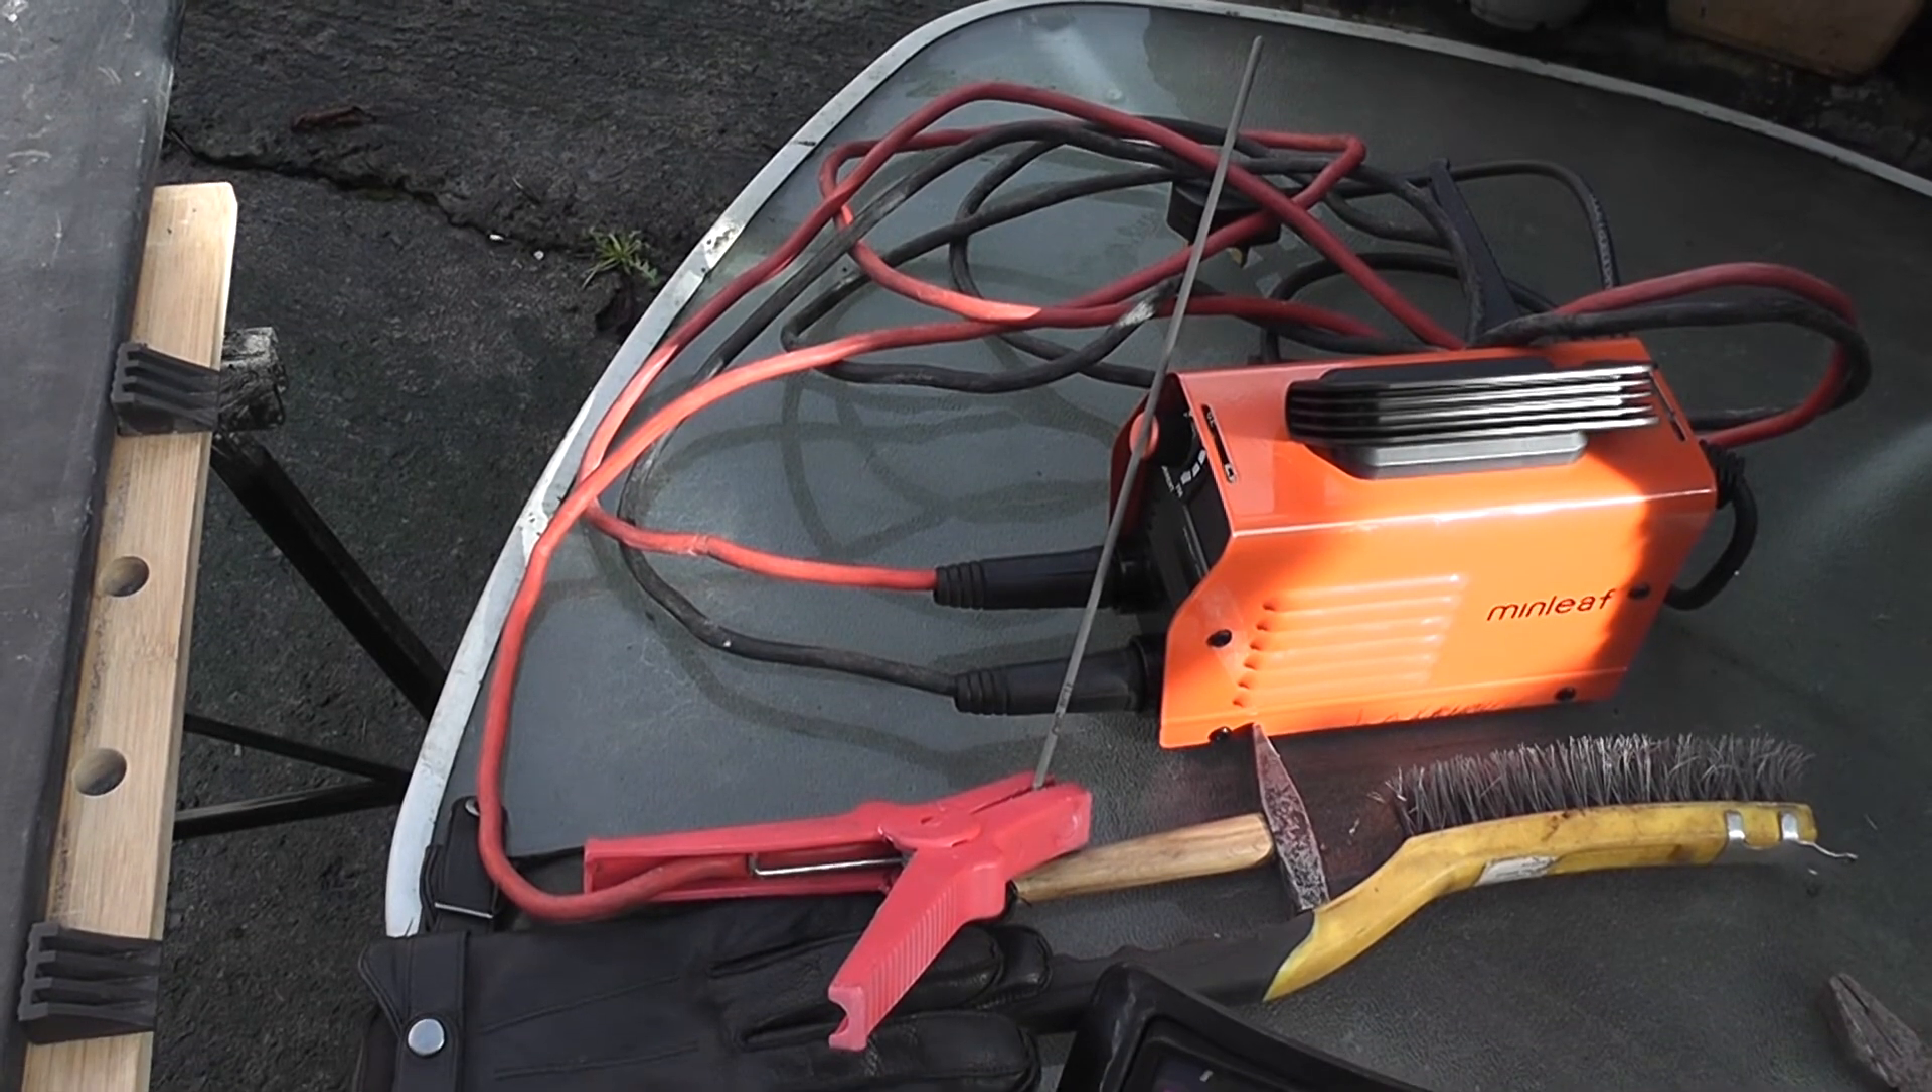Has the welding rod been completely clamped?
Yes.